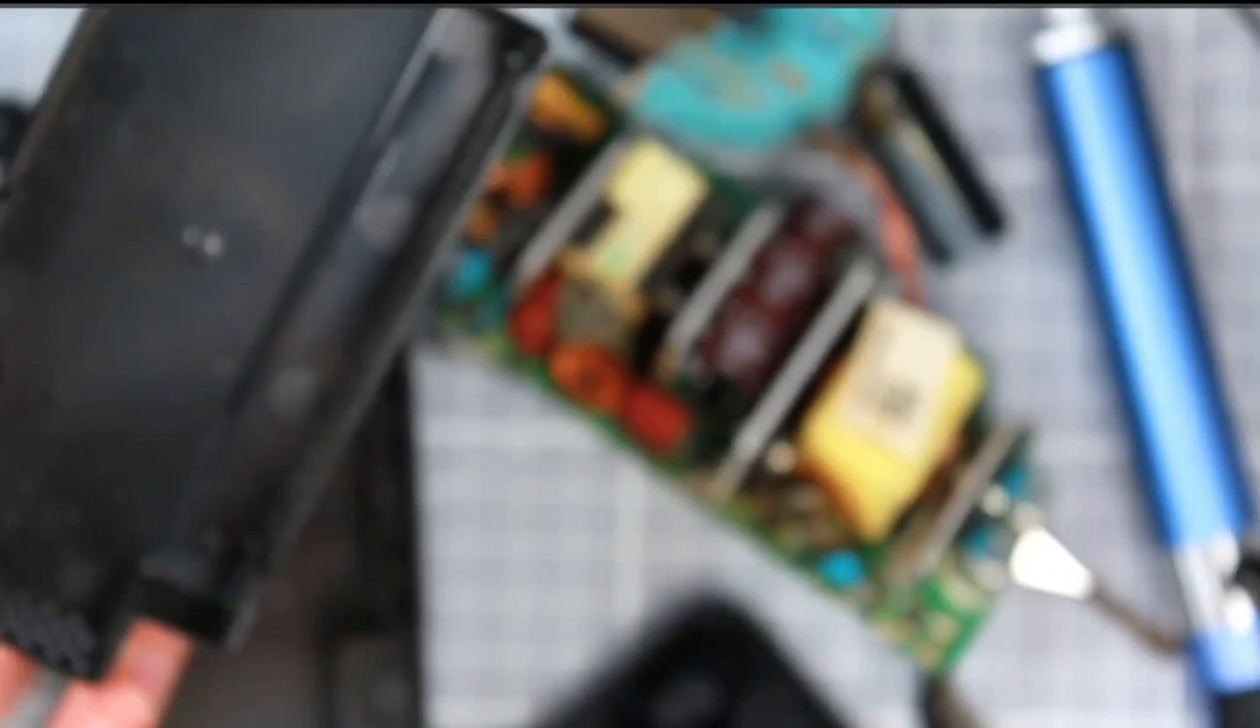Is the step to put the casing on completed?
No.